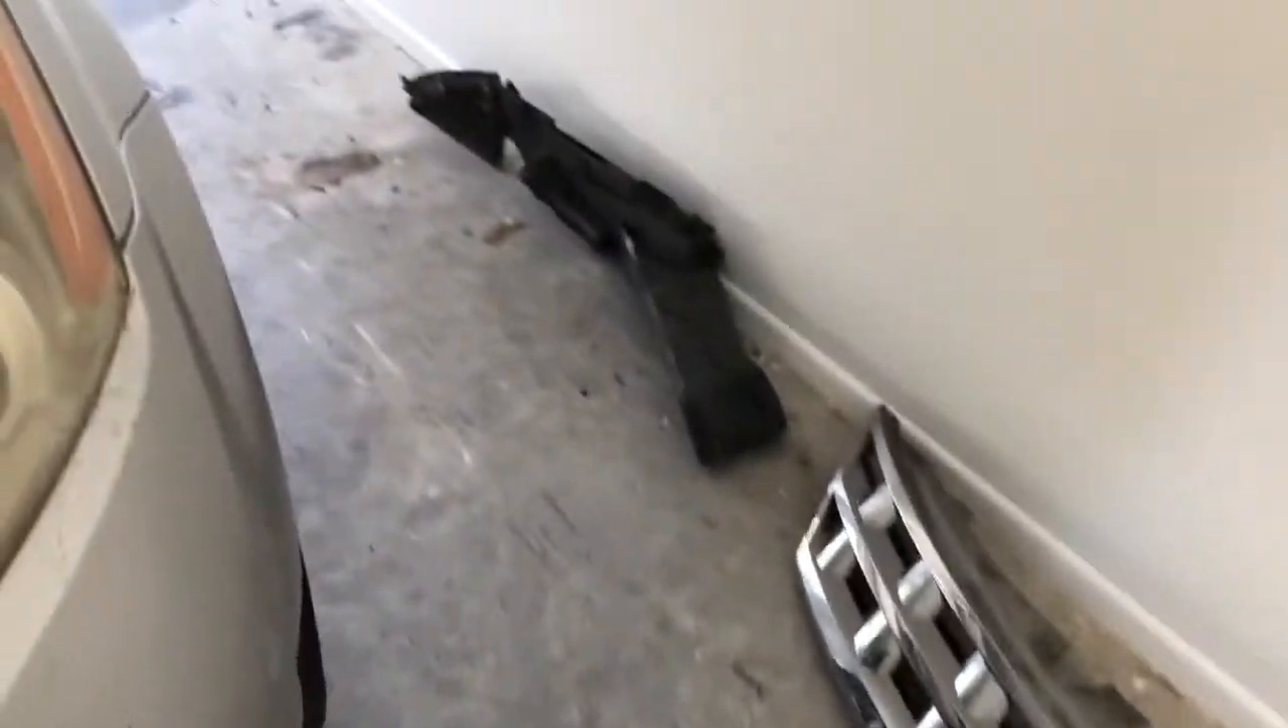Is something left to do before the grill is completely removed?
No.